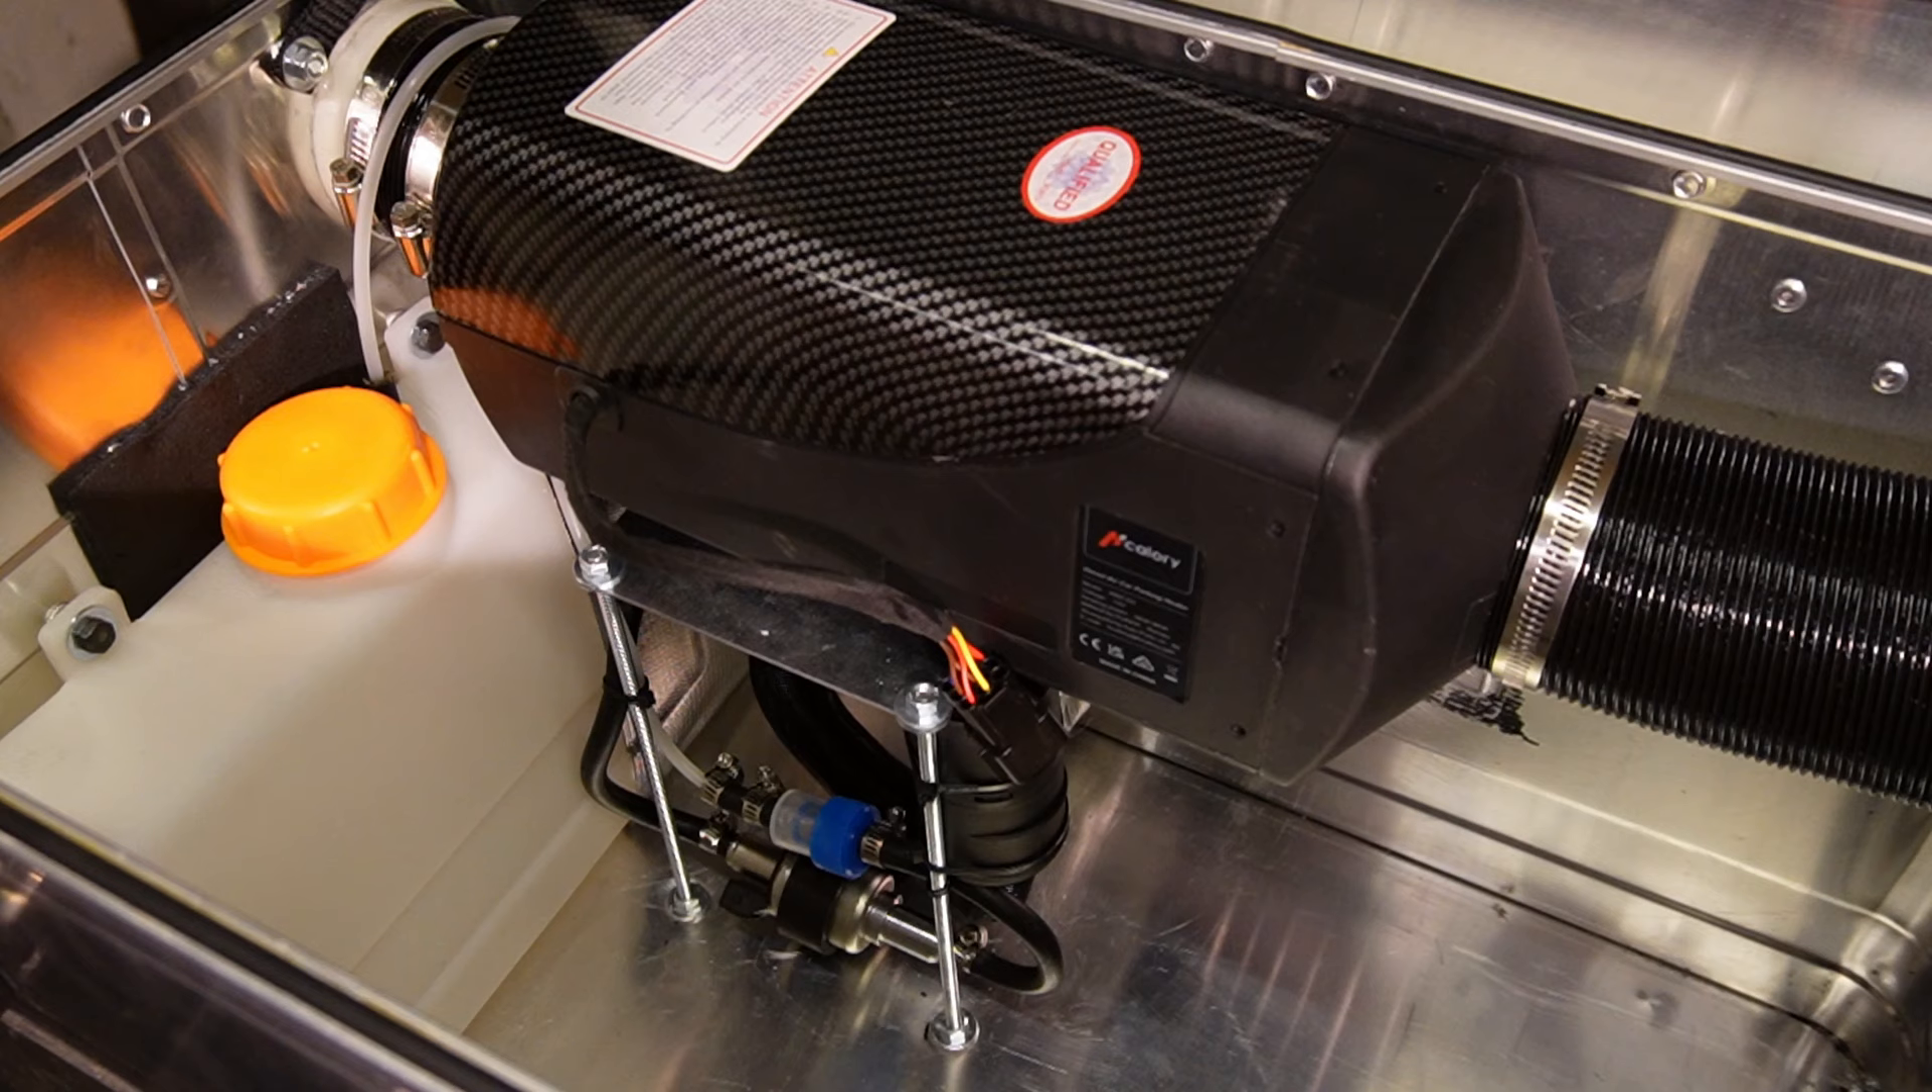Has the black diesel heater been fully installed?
Yes.